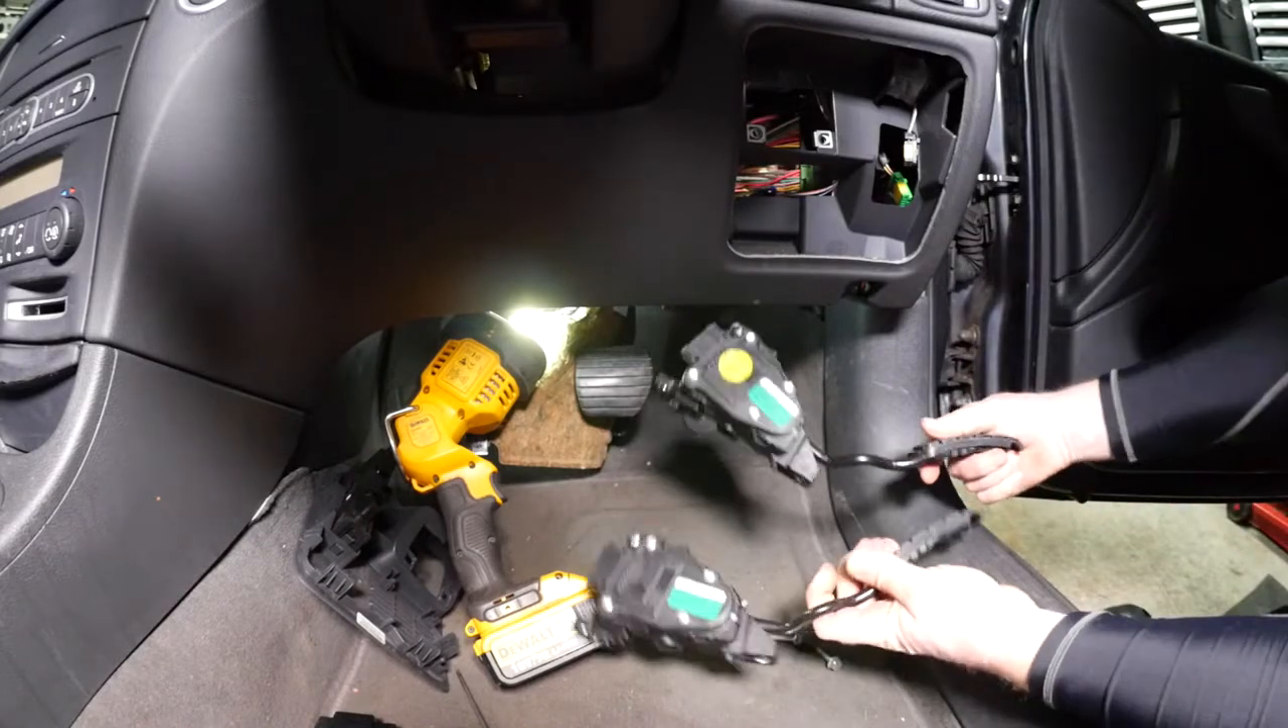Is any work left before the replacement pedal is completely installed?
Yes.